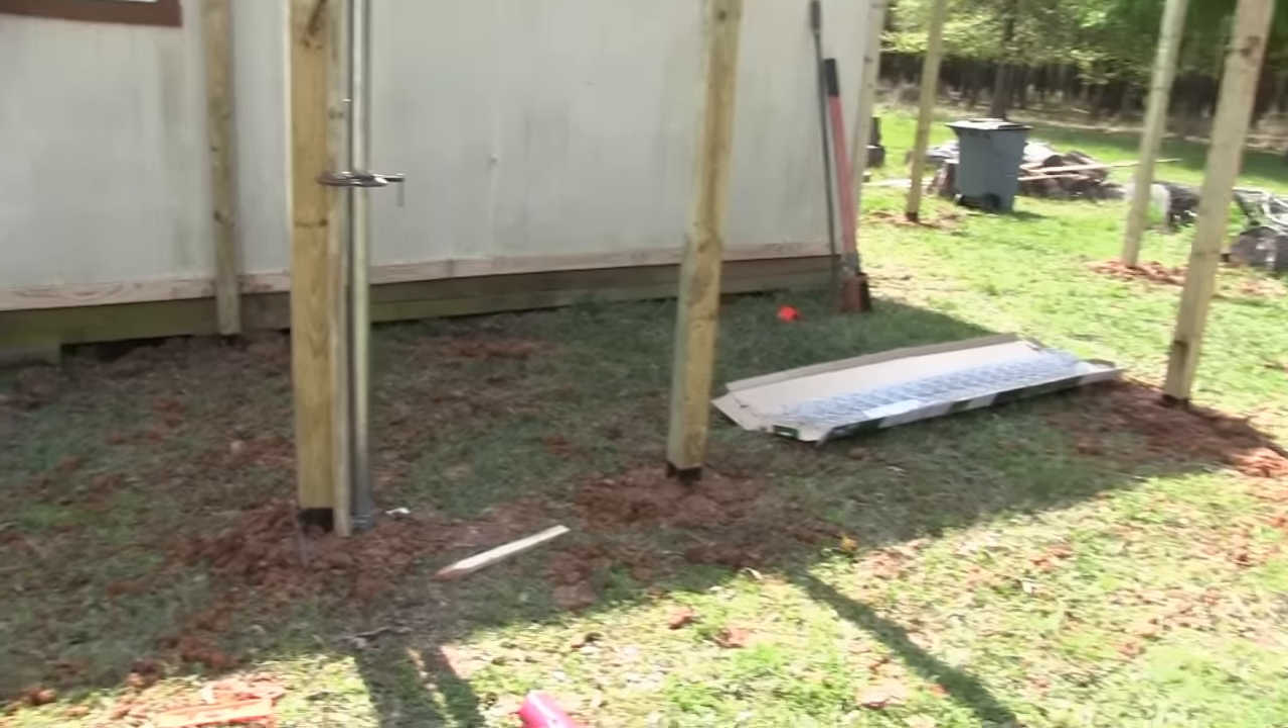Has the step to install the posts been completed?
Yes.